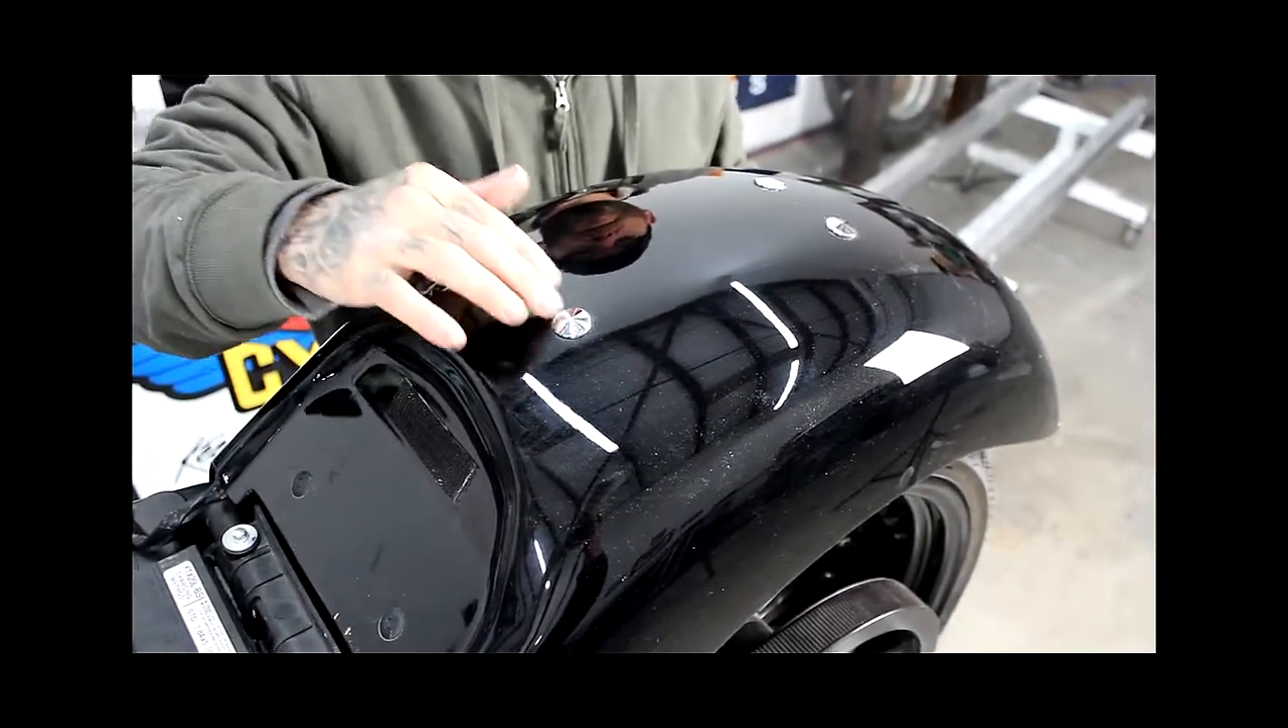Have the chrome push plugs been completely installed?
Yes.